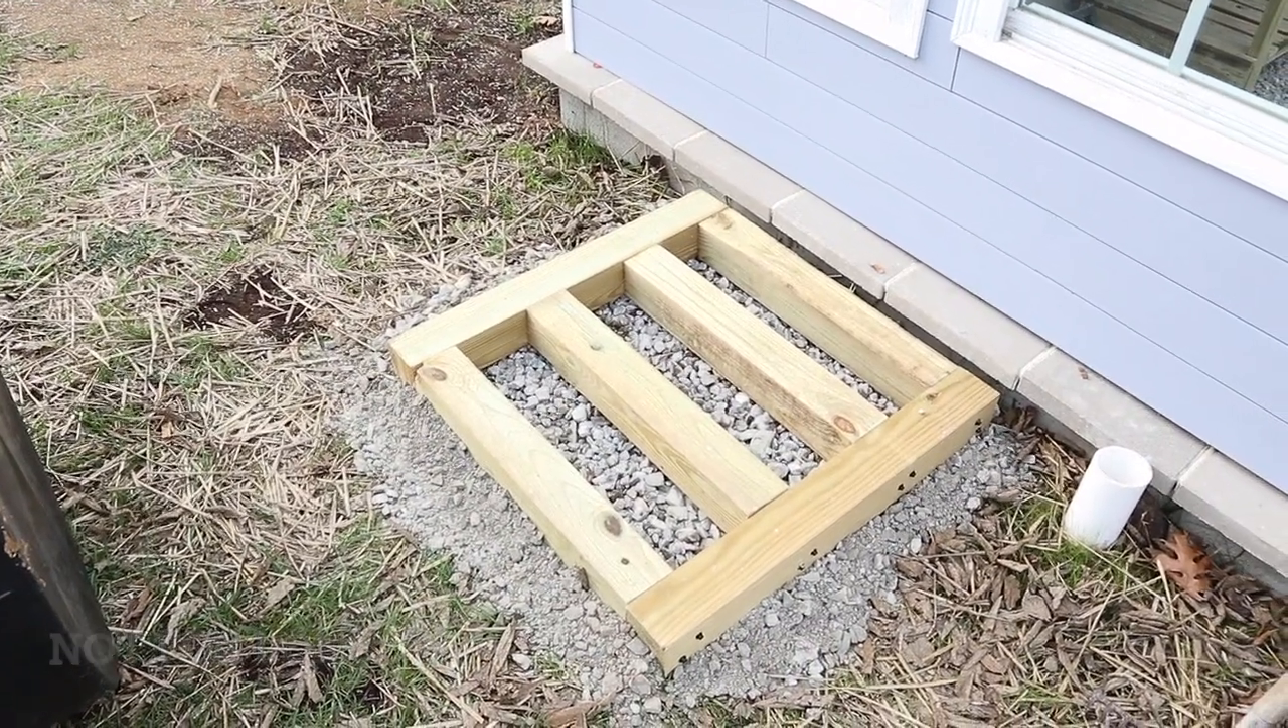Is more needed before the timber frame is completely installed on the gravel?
No.